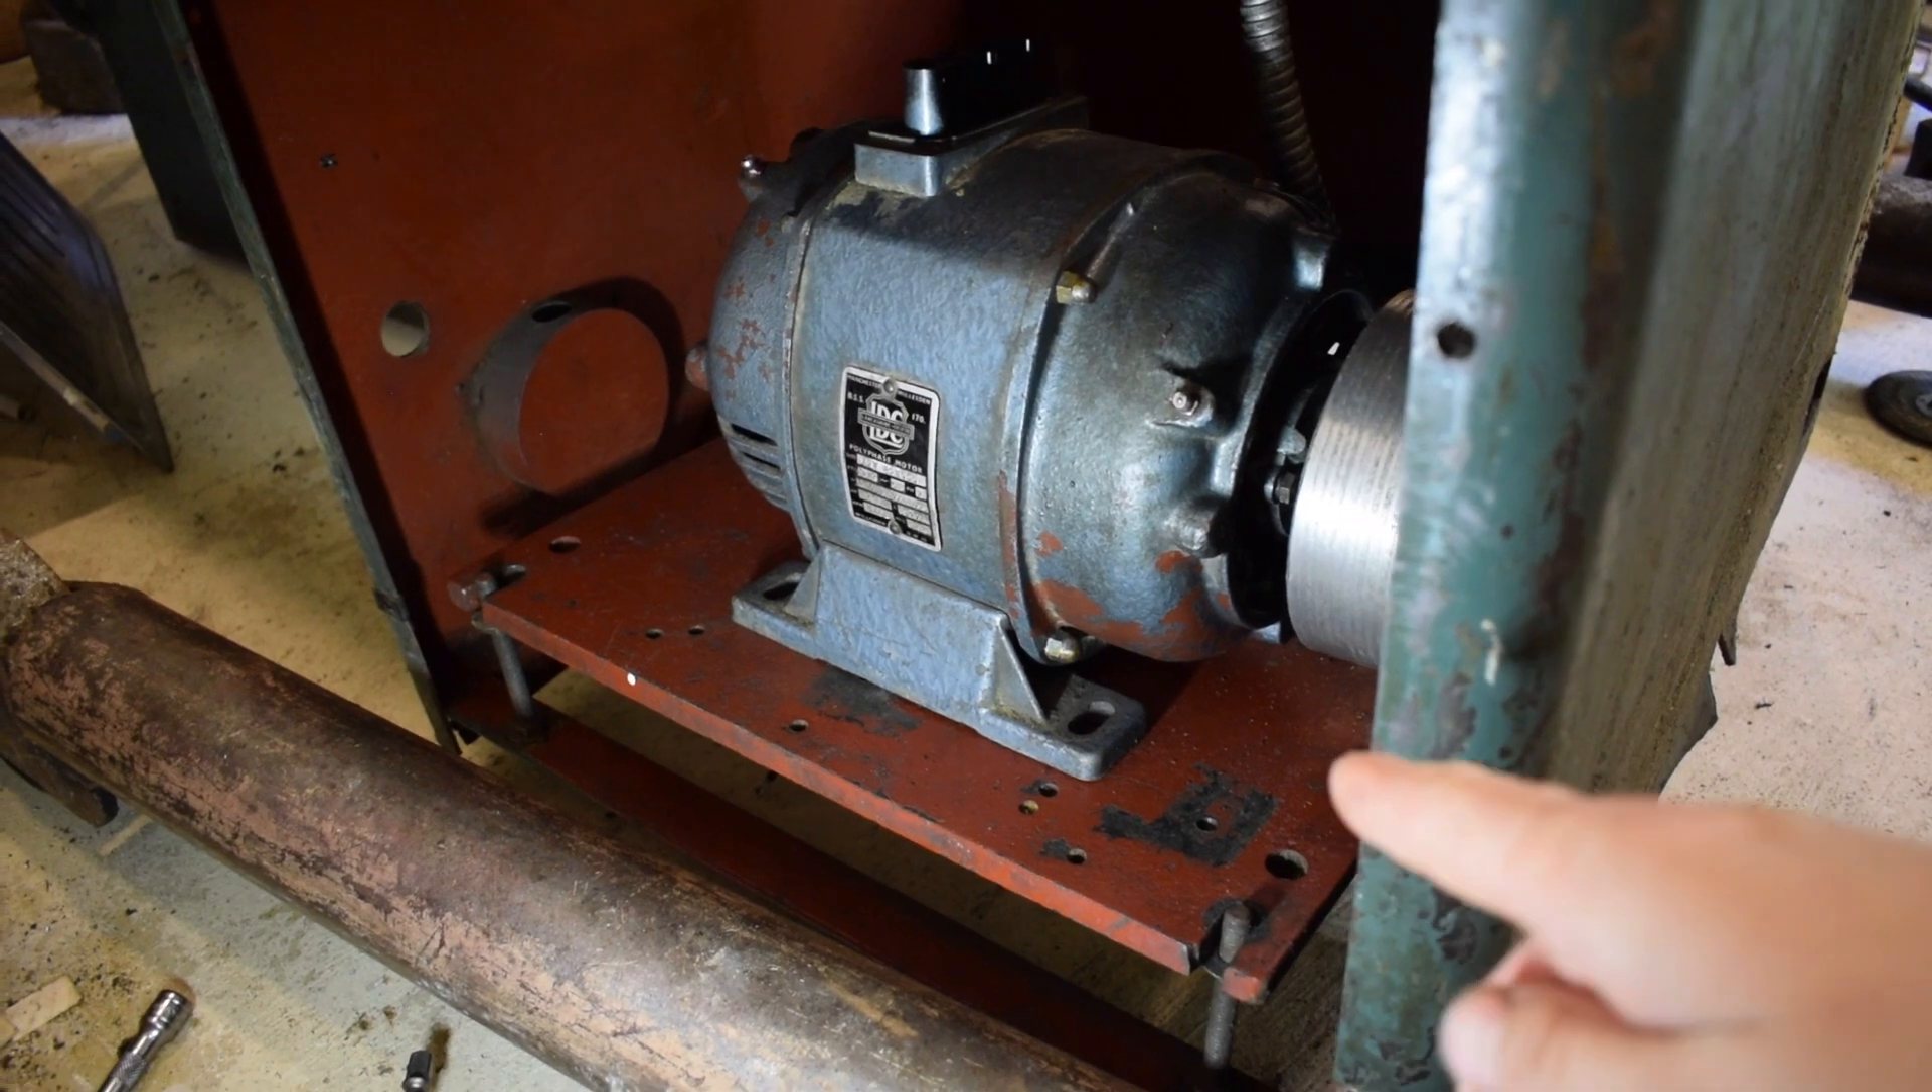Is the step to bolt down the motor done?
No.